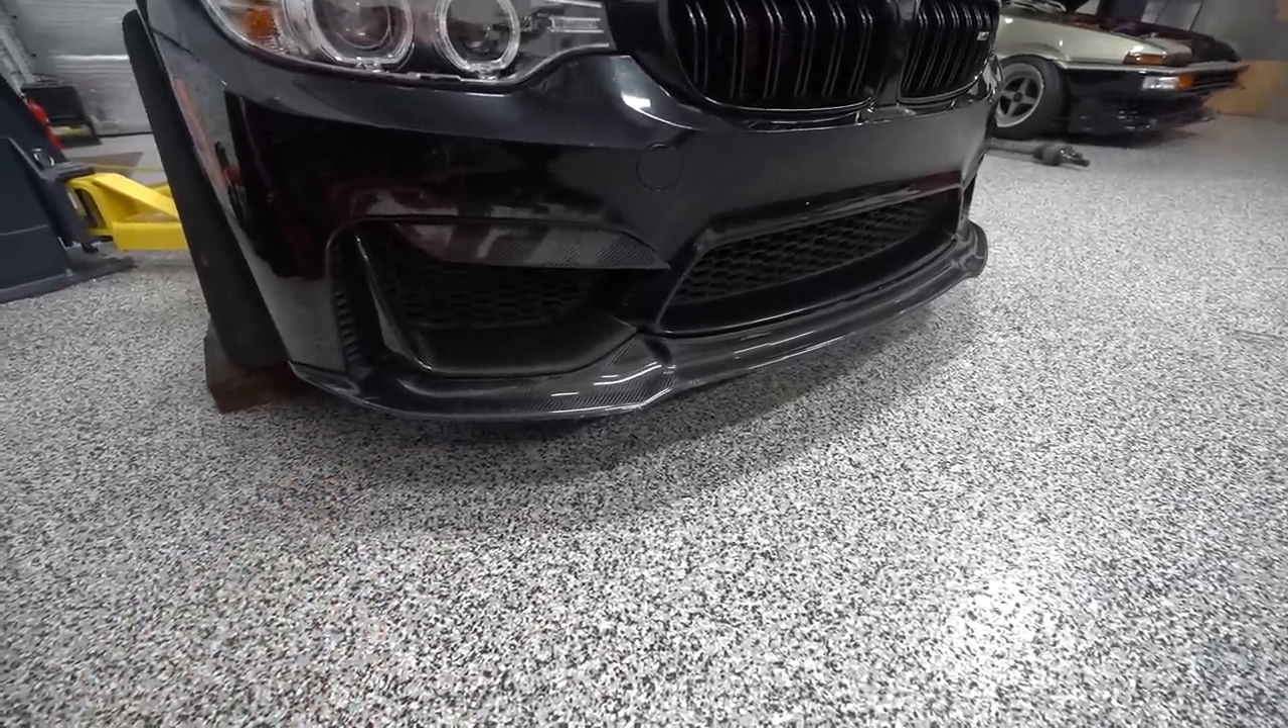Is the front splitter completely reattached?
Yes.